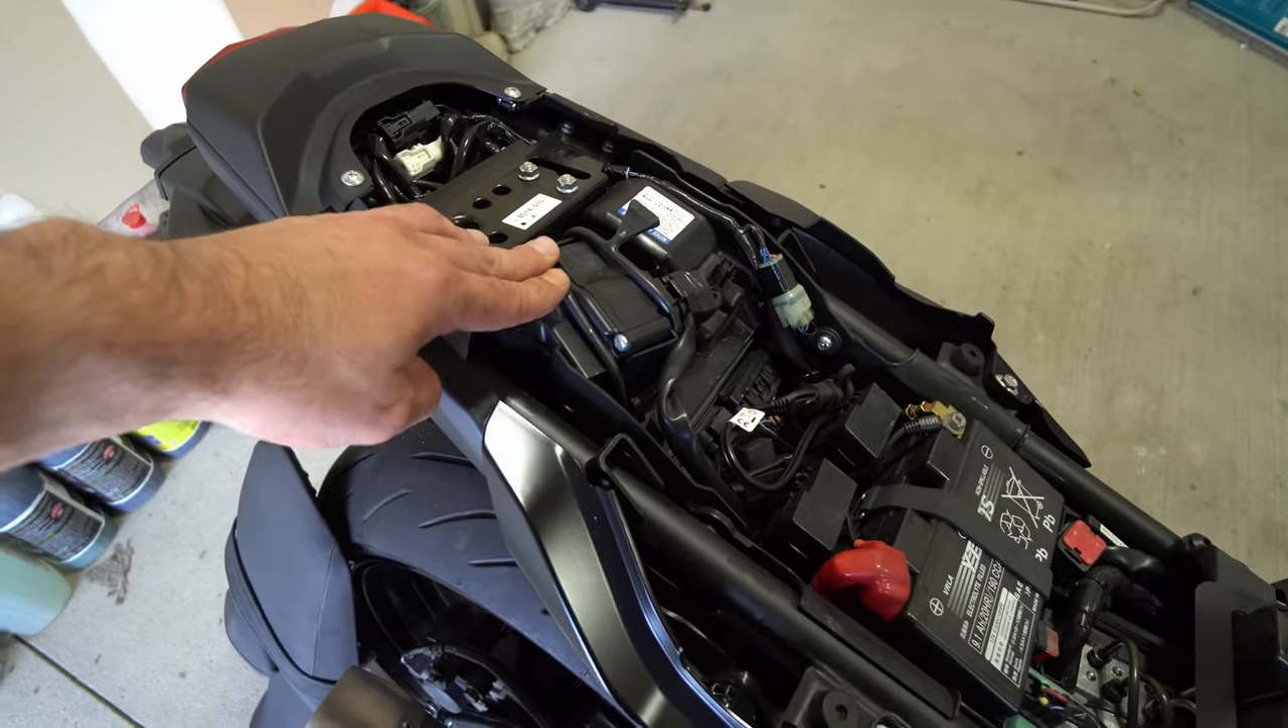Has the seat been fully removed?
Yes.